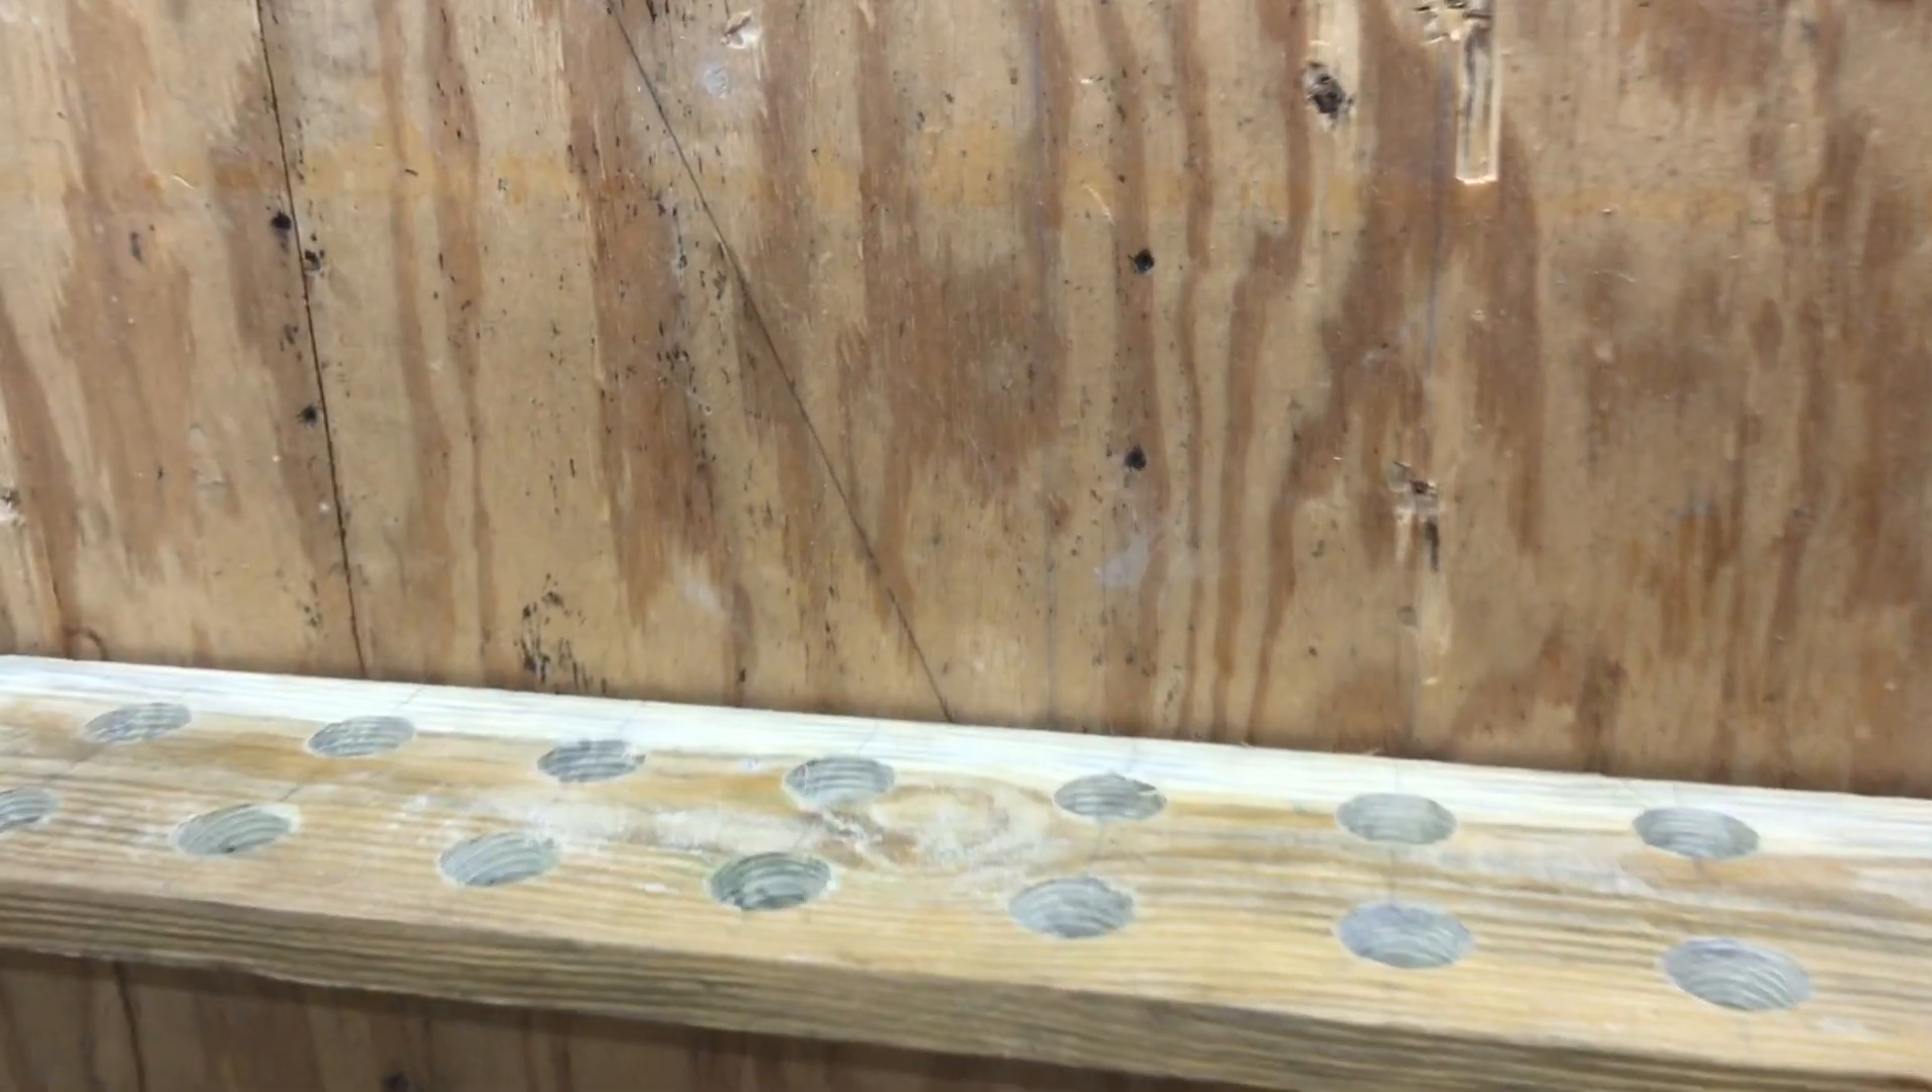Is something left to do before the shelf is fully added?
No.